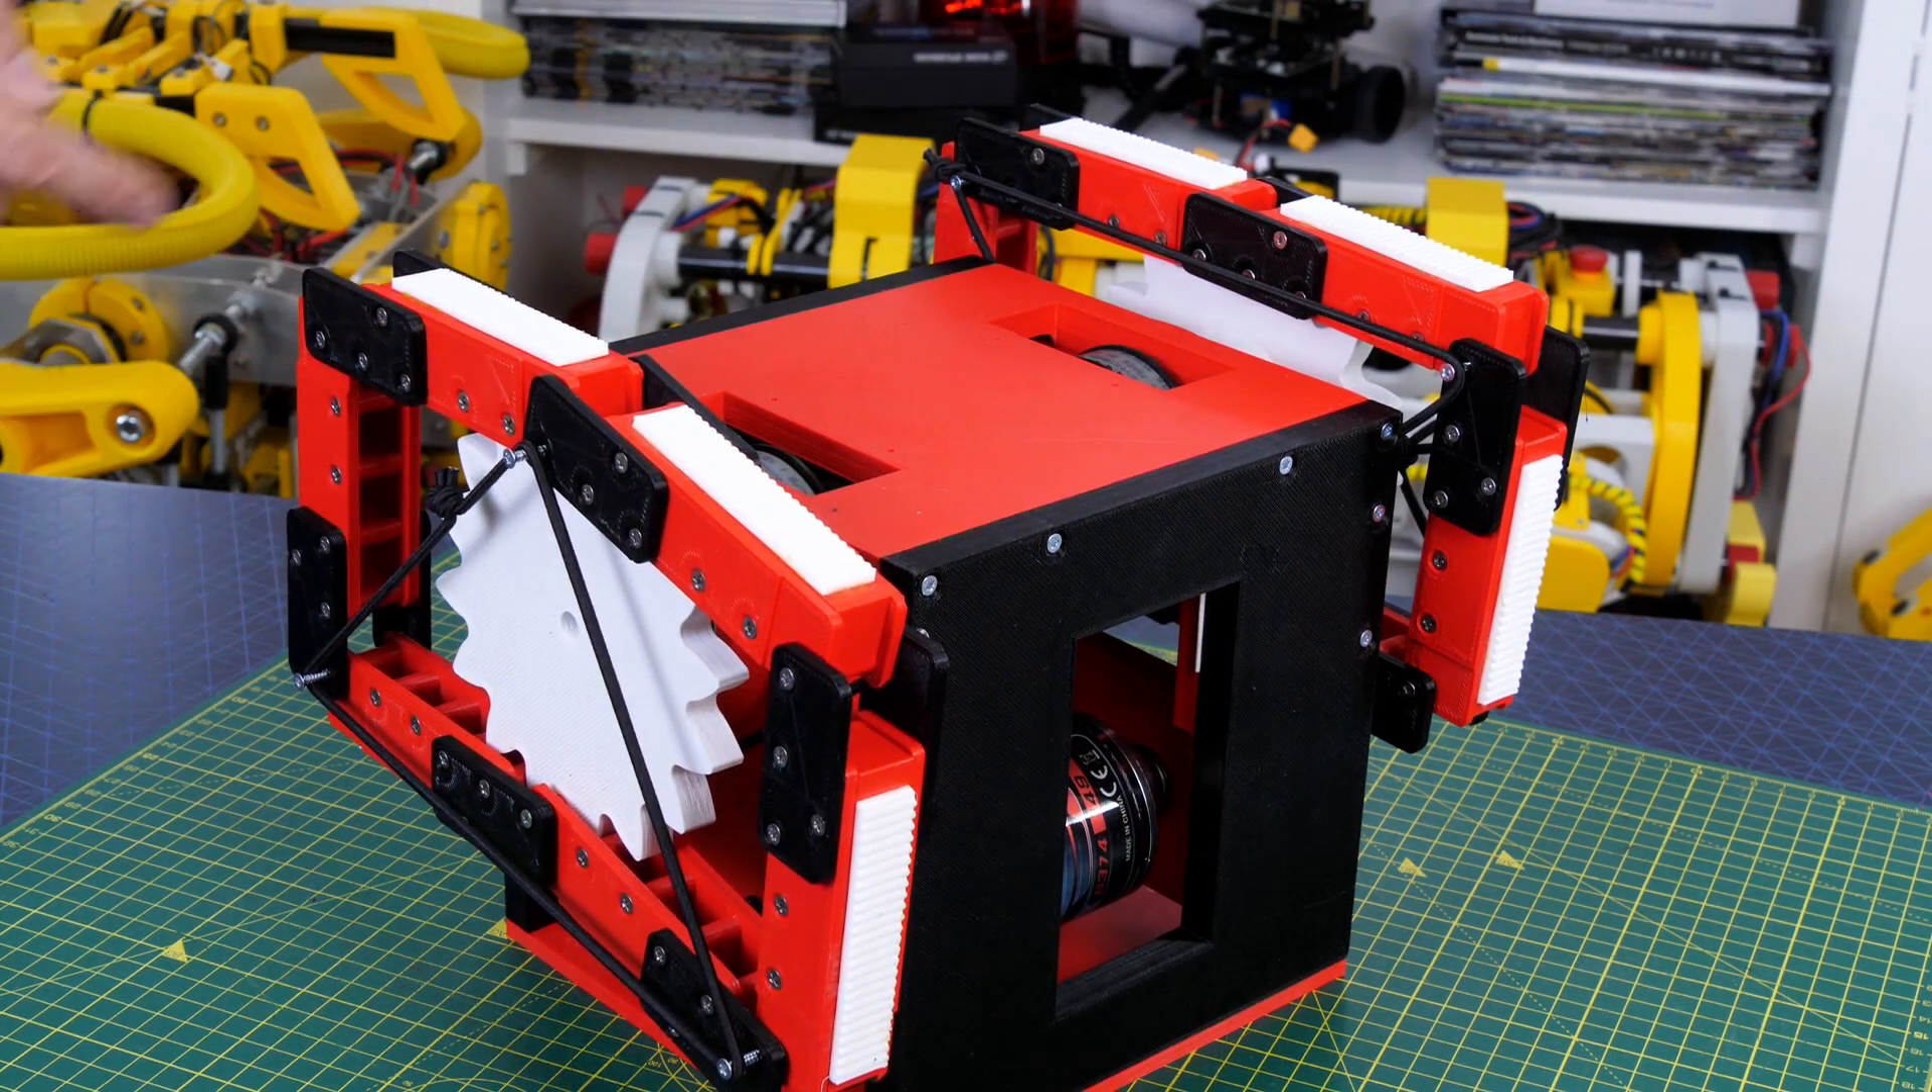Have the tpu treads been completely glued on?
Yes.